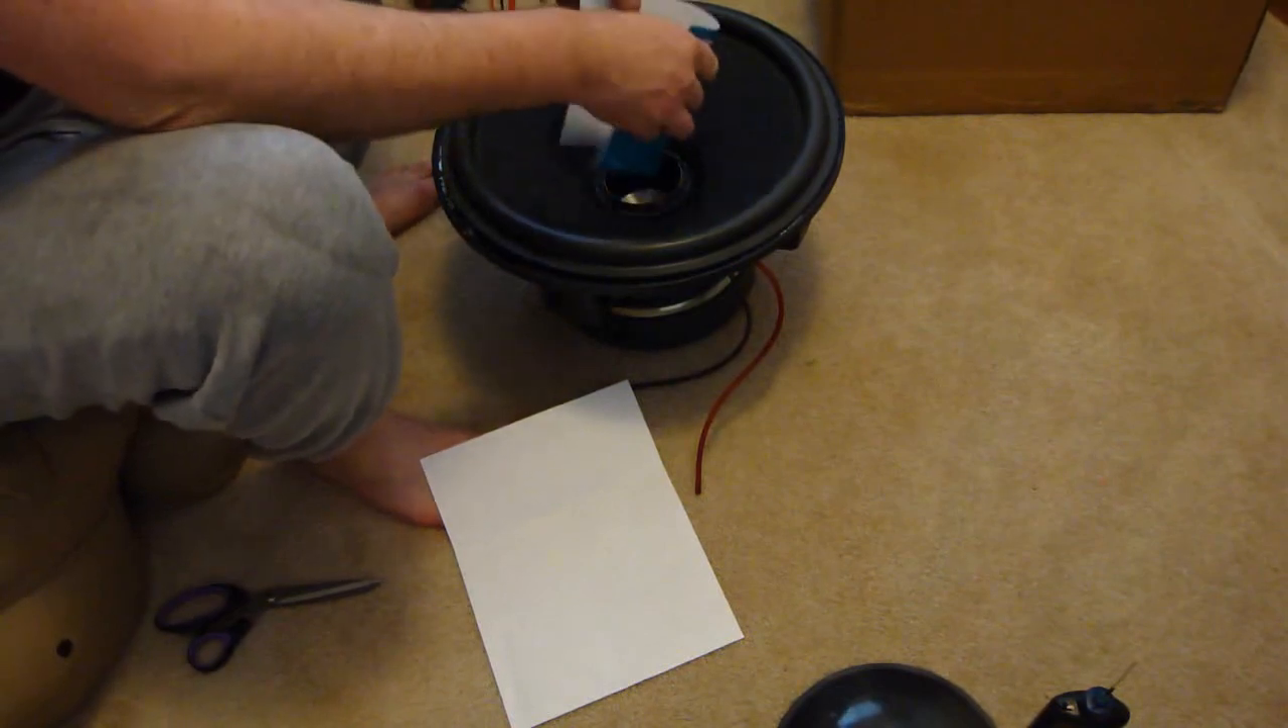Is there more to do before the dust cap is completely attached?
Yes.